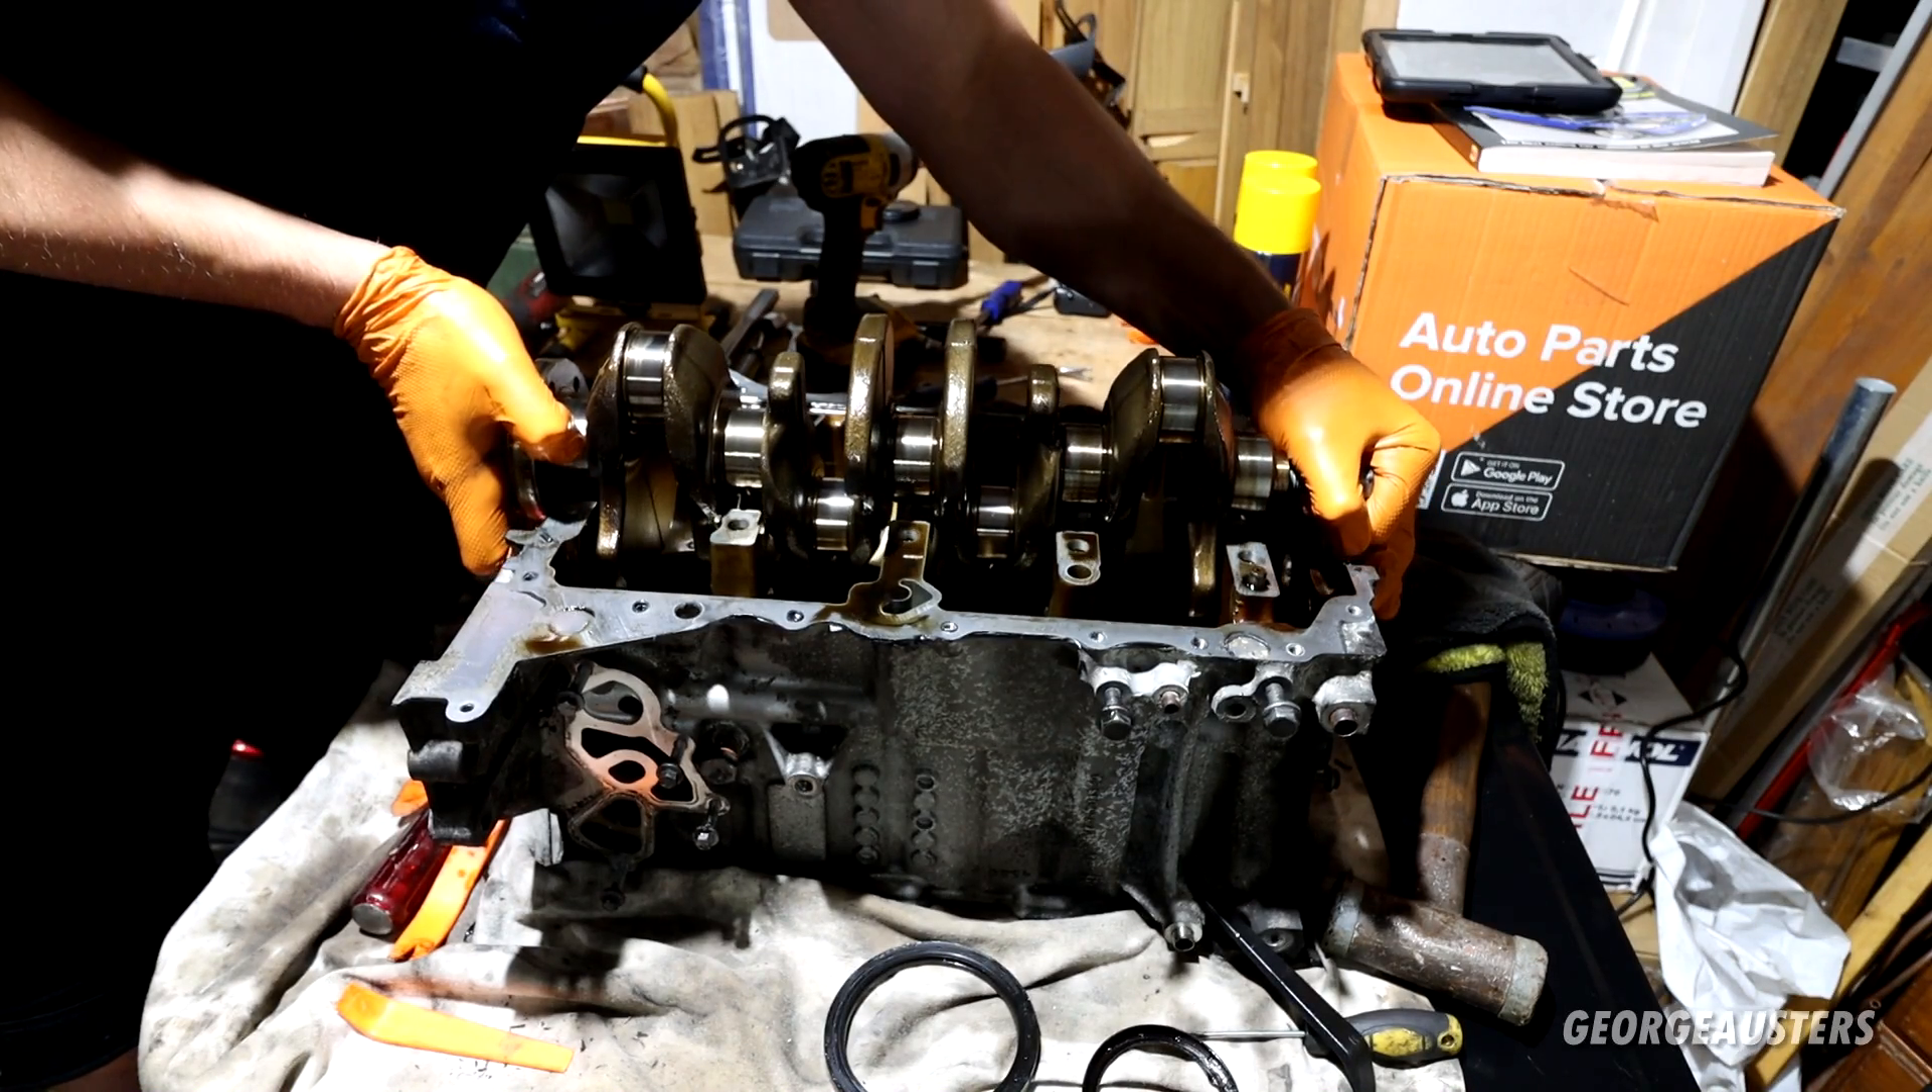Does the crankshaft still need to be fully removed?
Yes.